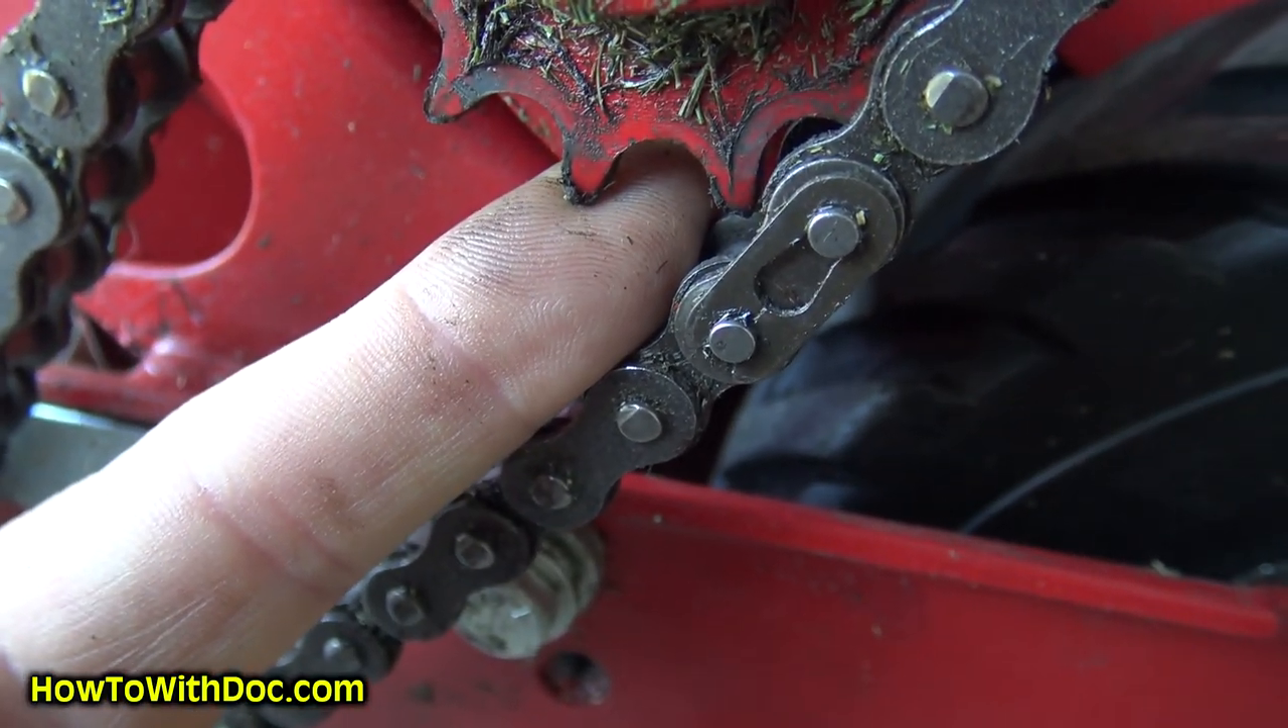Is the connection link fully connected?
Yes.